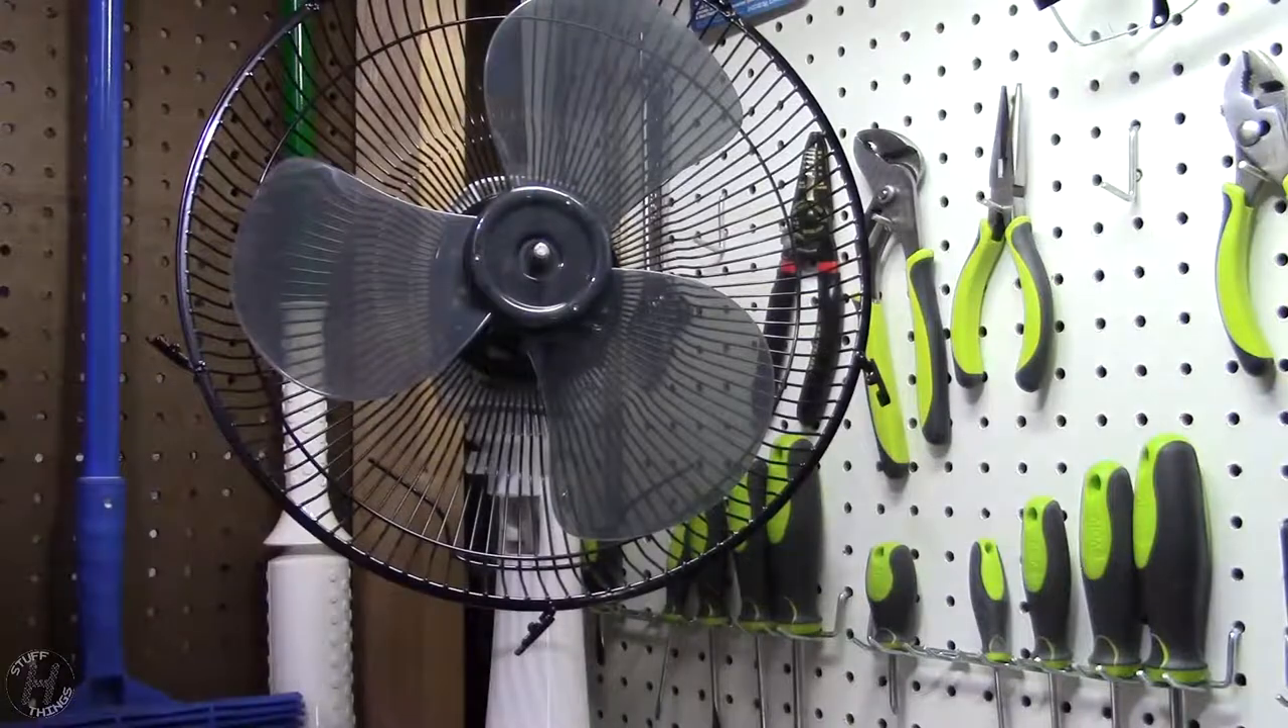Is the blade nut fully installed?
No.